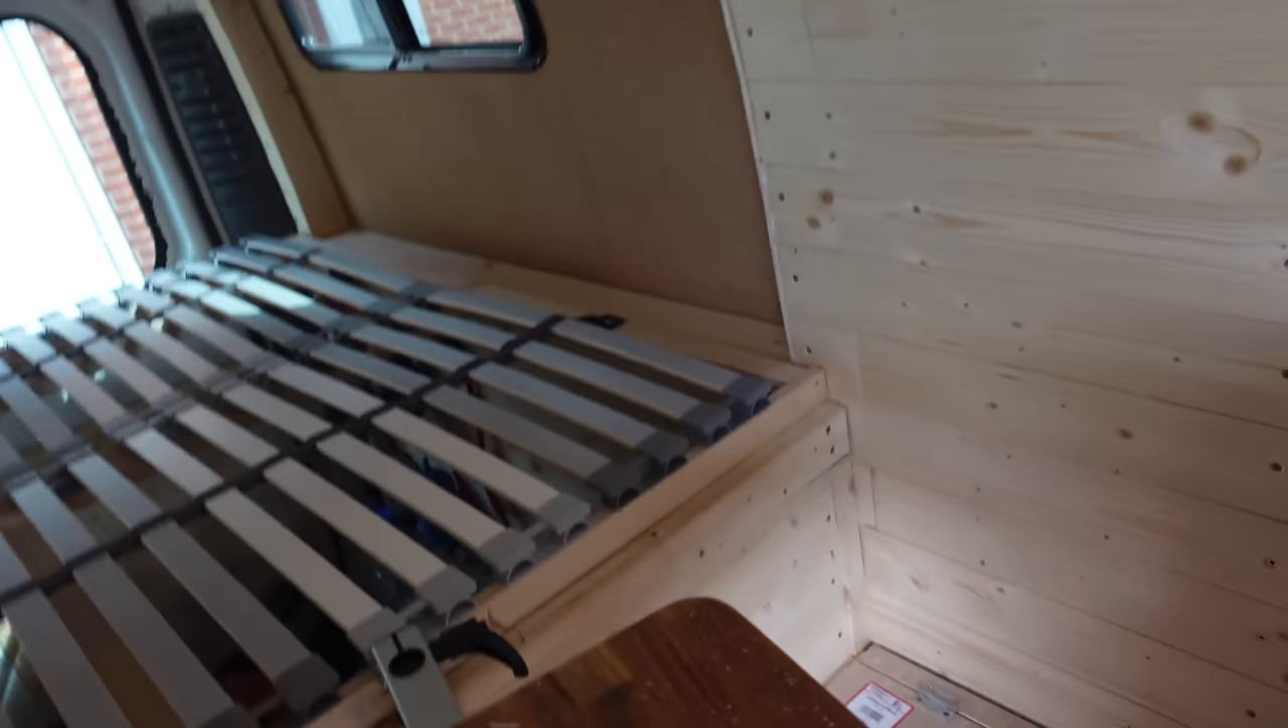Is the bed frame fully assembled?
Yes.